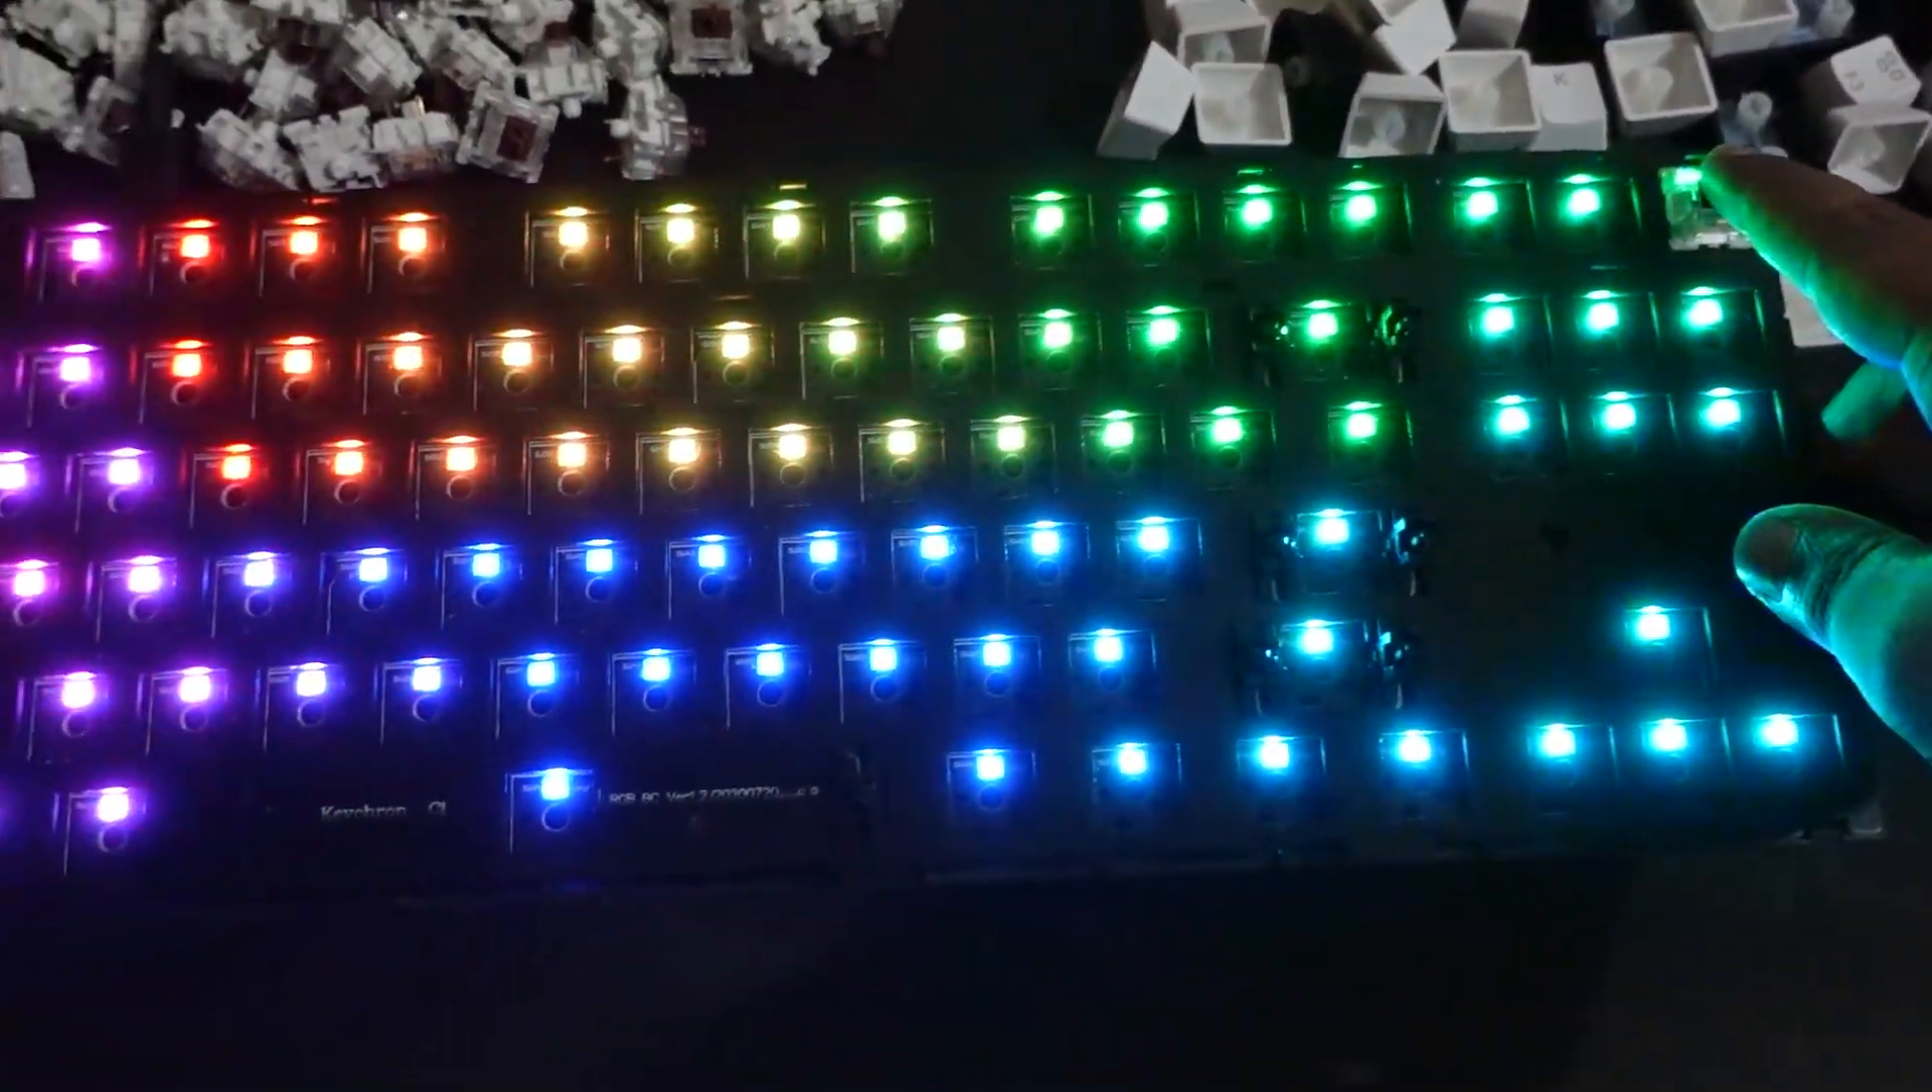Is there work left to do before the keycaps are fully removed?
No.